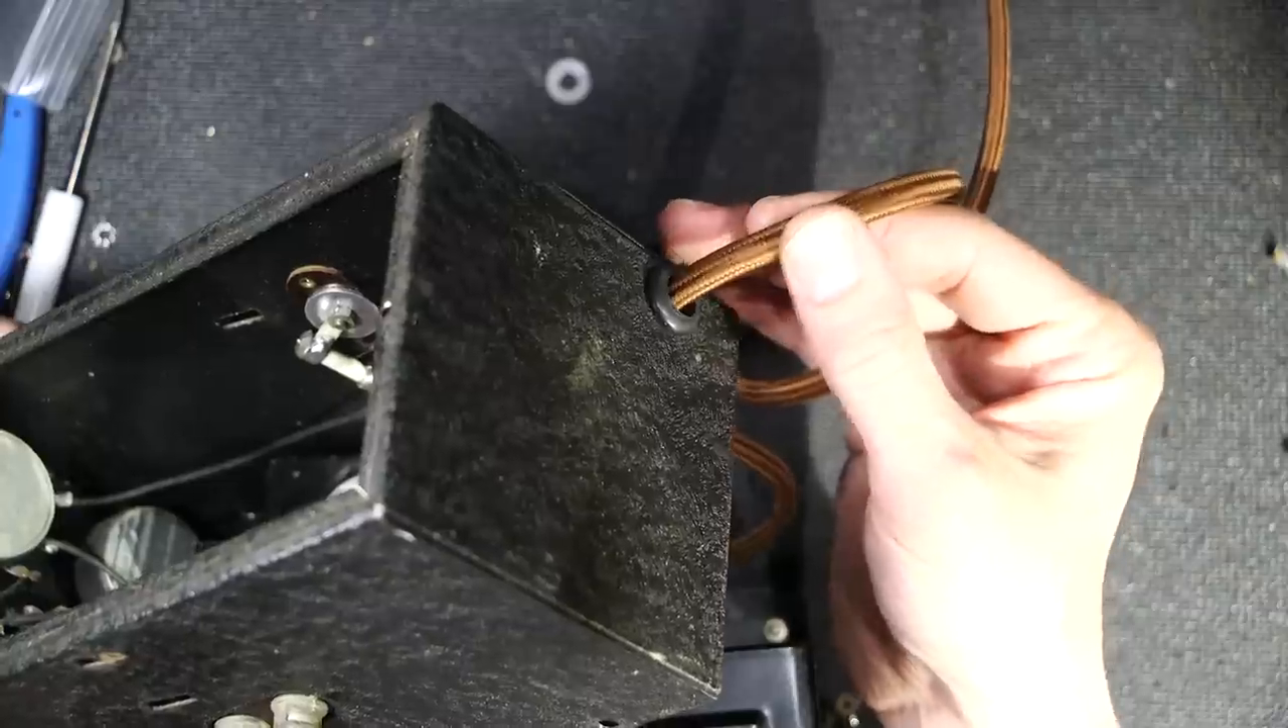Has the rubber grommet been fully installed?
Yes.